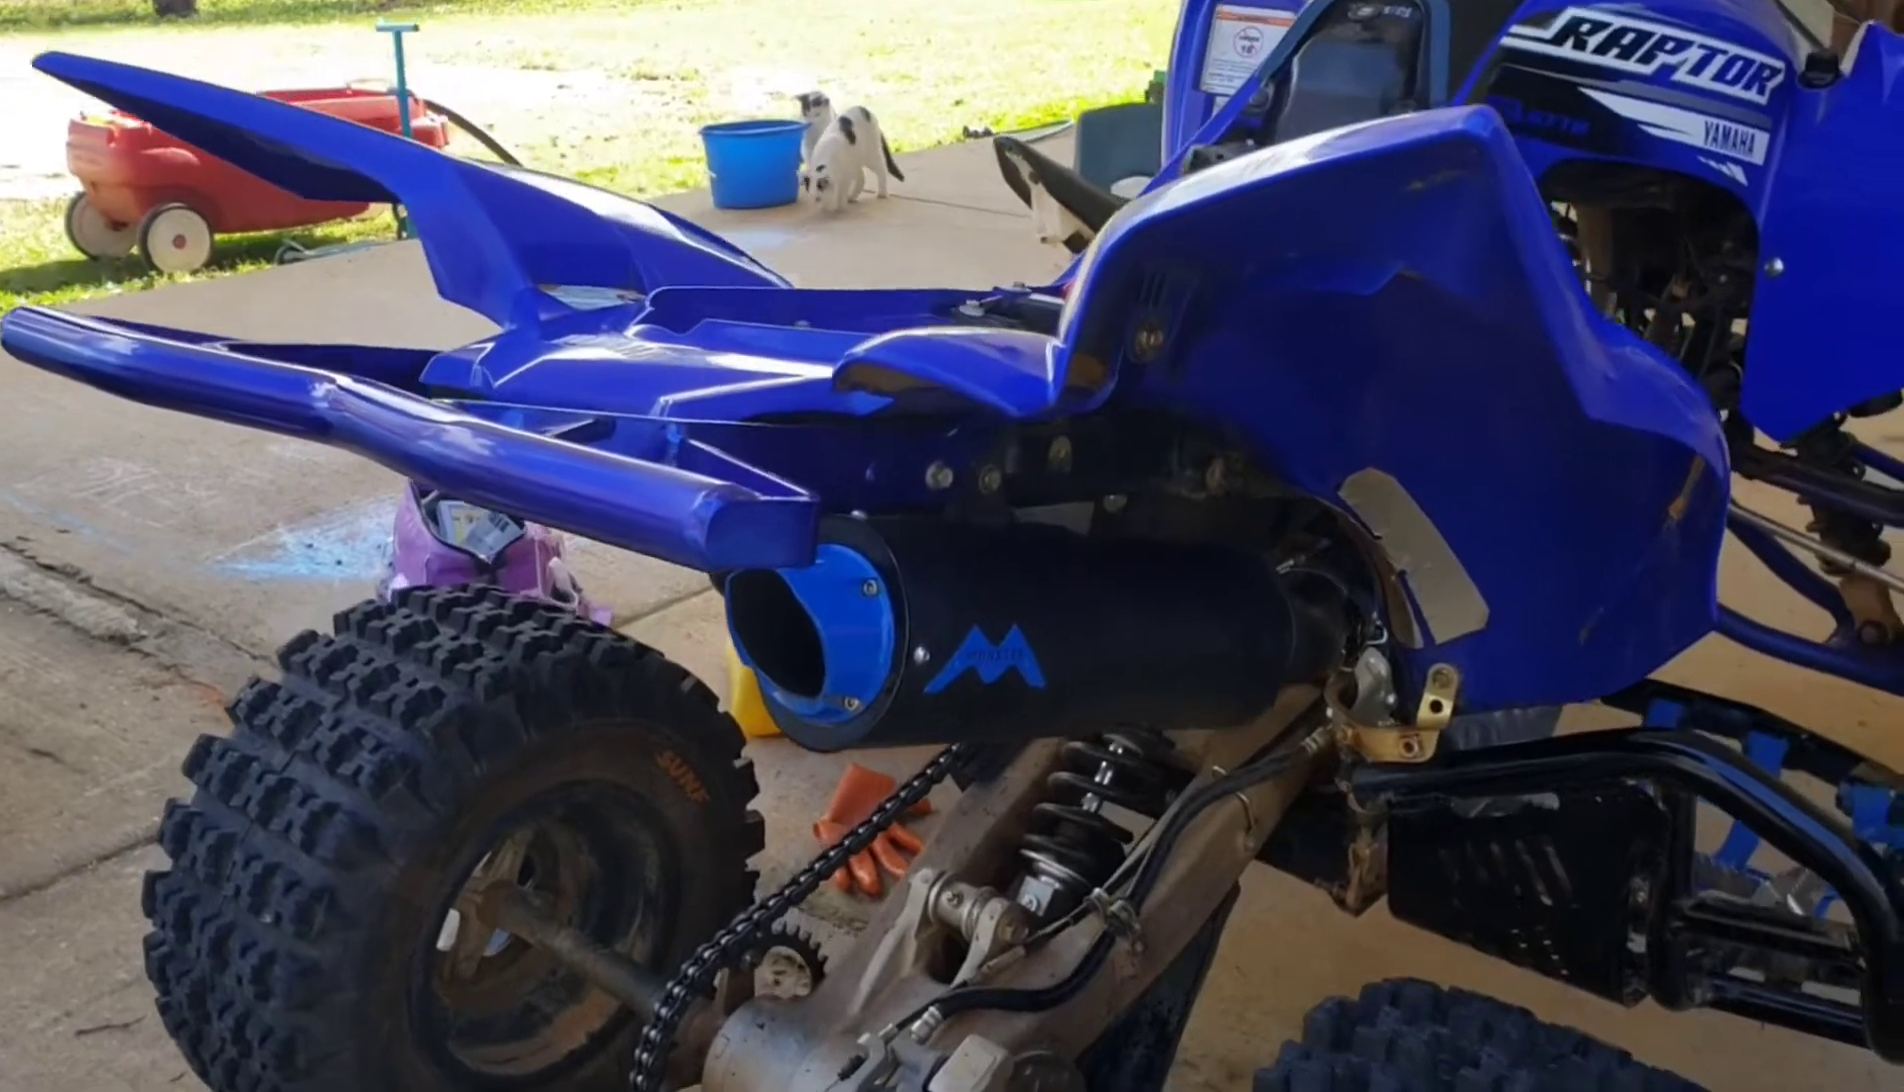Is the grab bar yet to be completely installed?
No.